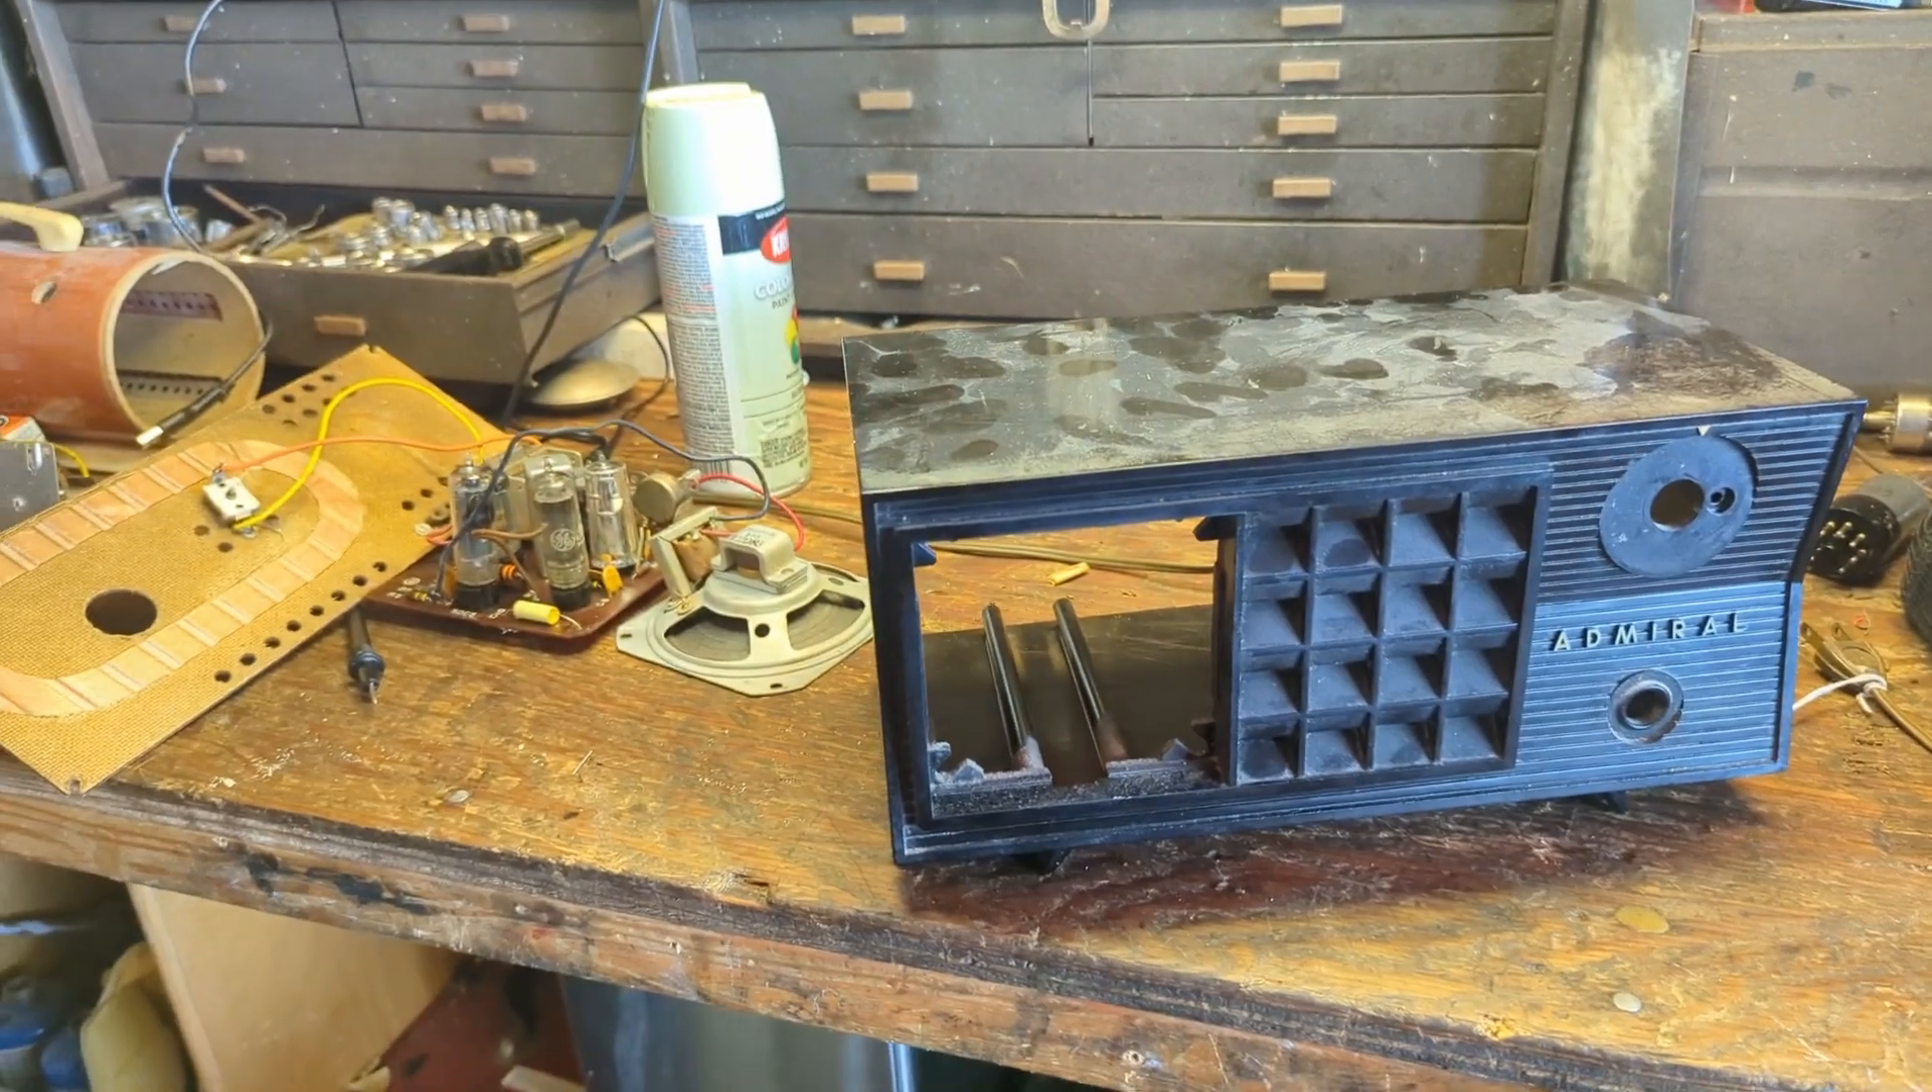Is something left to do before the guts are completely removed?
No.